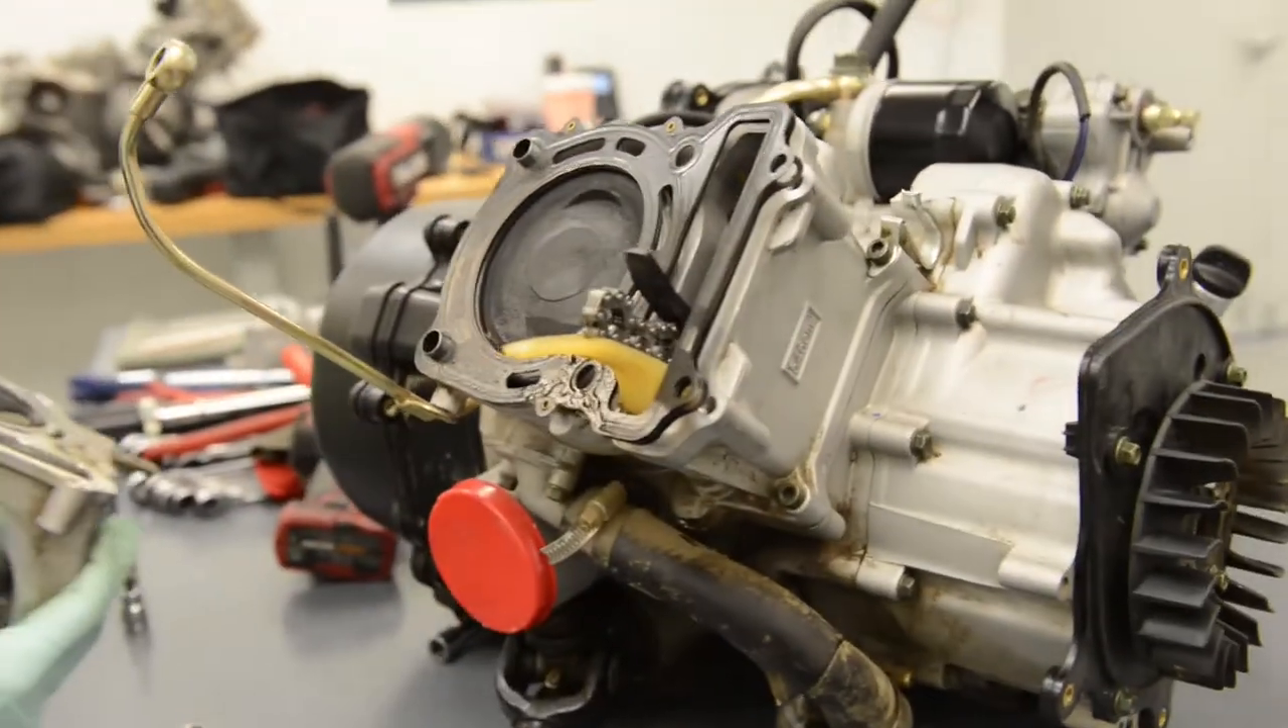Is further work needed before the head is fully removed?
No.